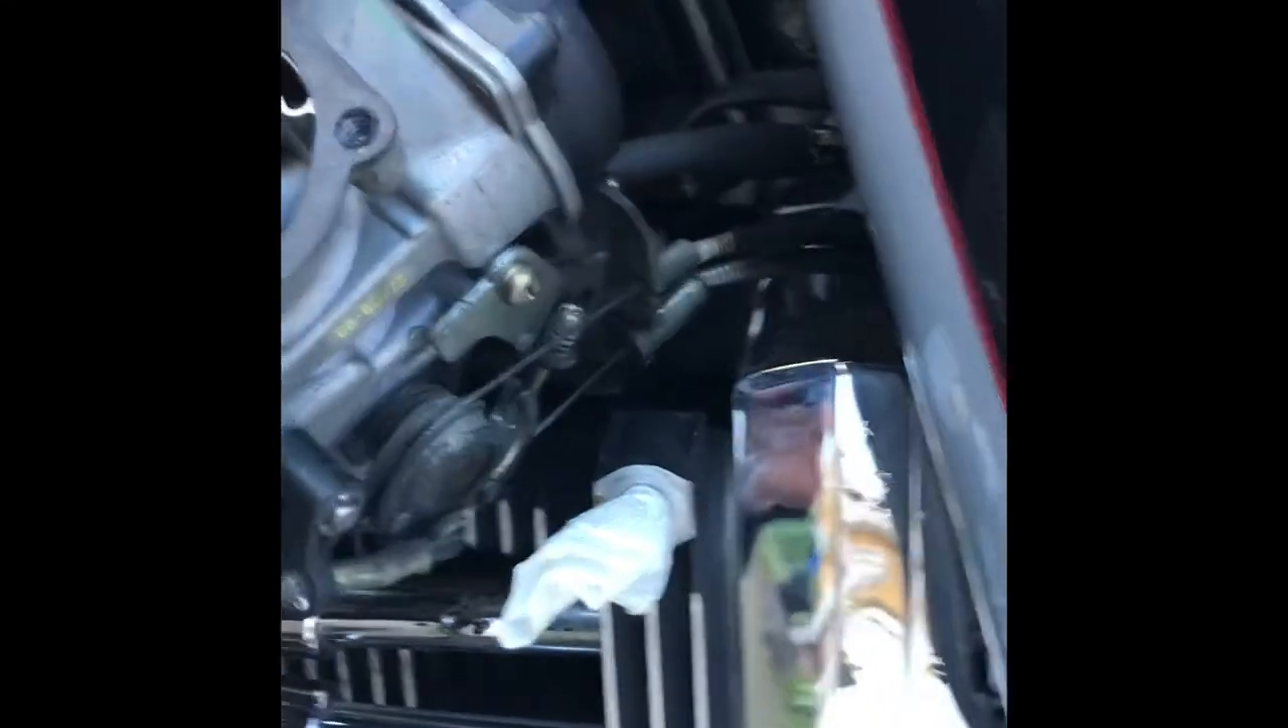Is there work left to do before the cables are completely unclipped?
Yes.